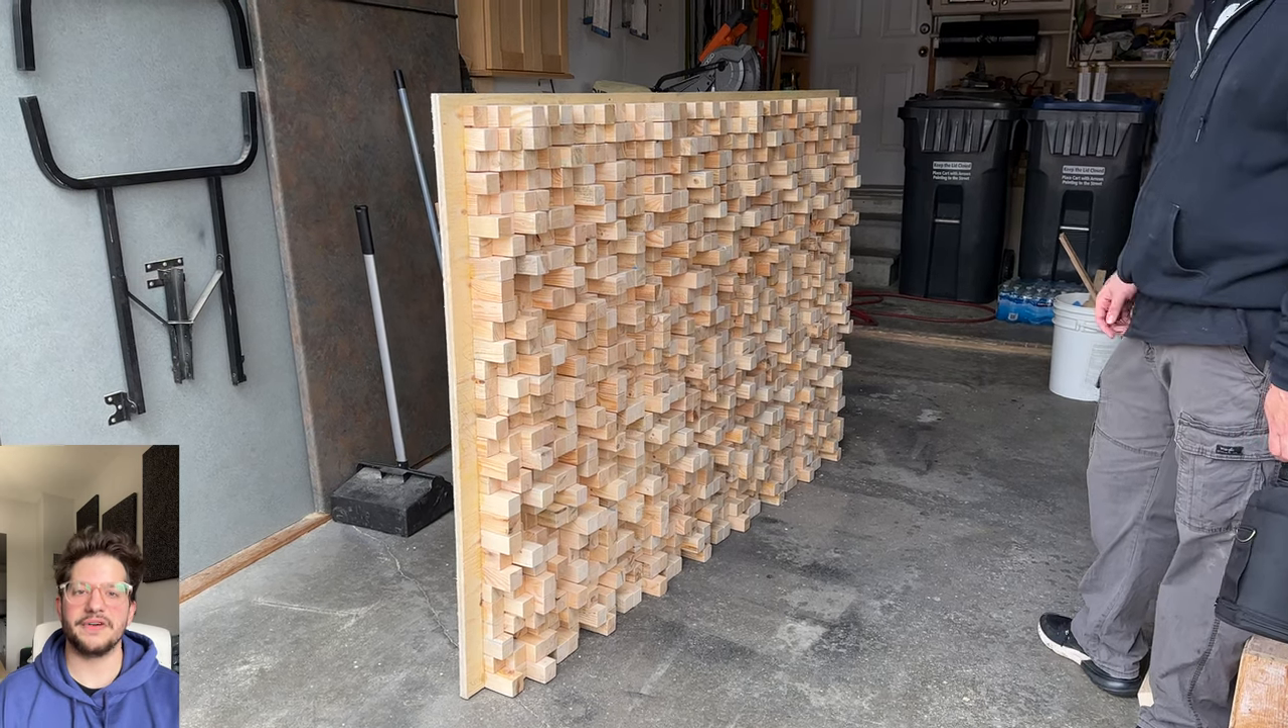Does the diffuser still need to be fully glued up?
No.